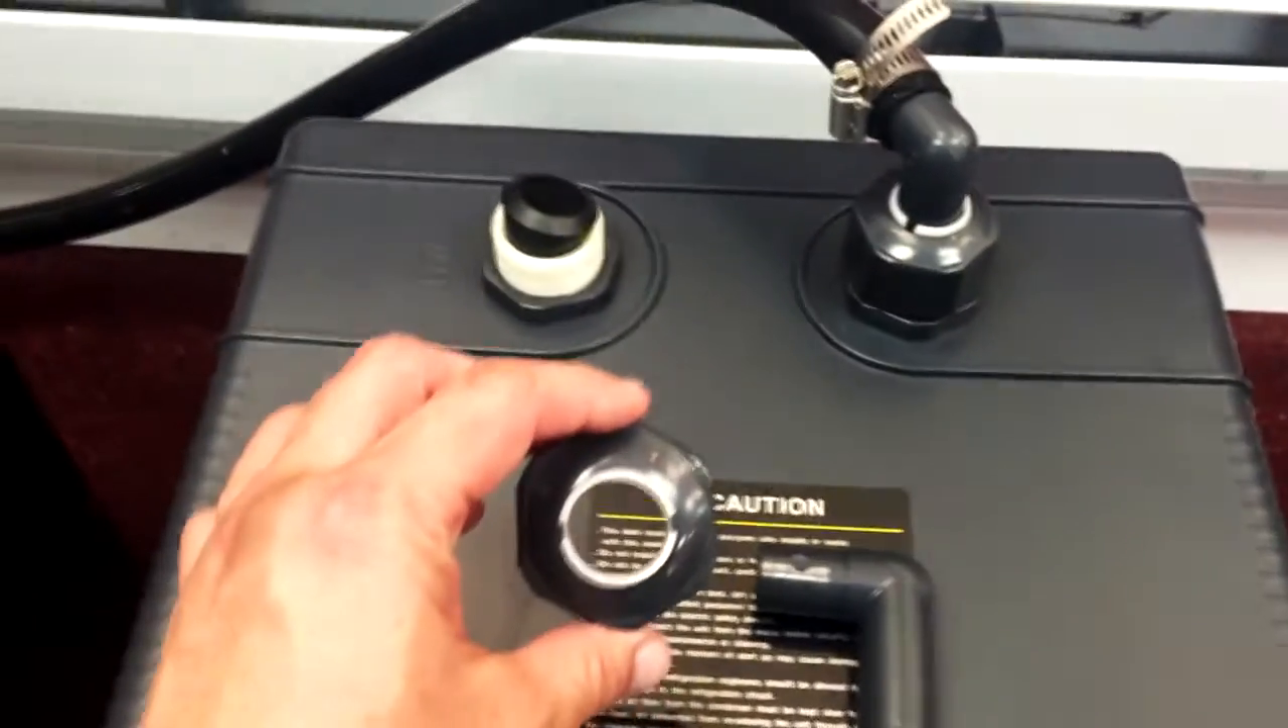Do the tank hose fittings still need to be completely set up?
Yes.